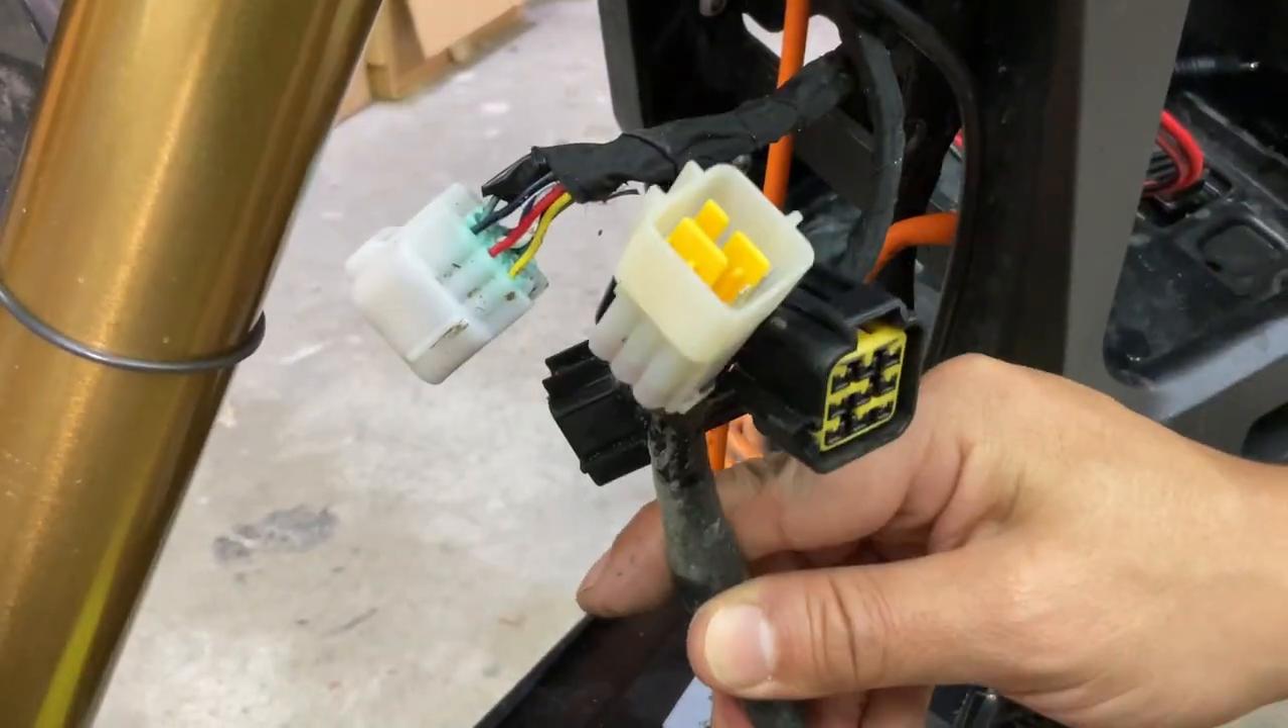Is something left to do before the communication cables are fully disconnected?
No.